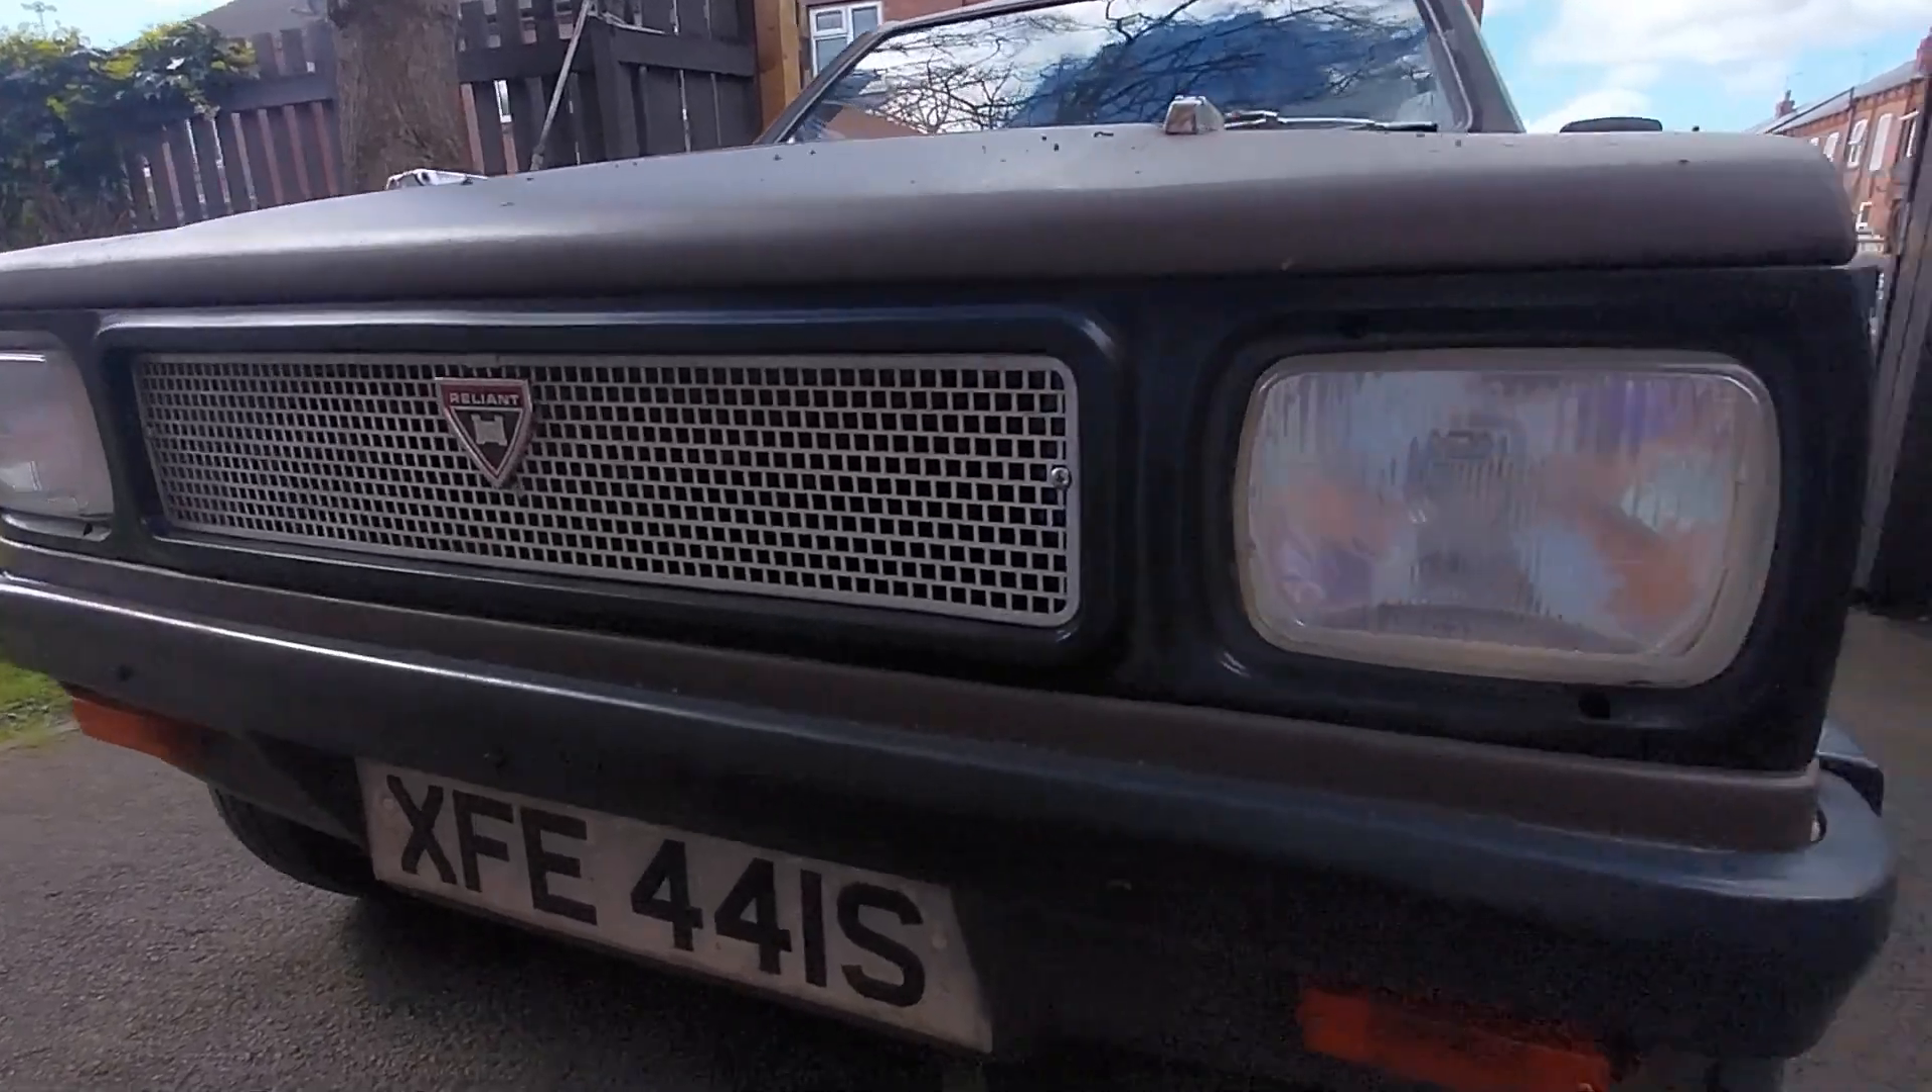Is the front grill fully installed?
Yes.